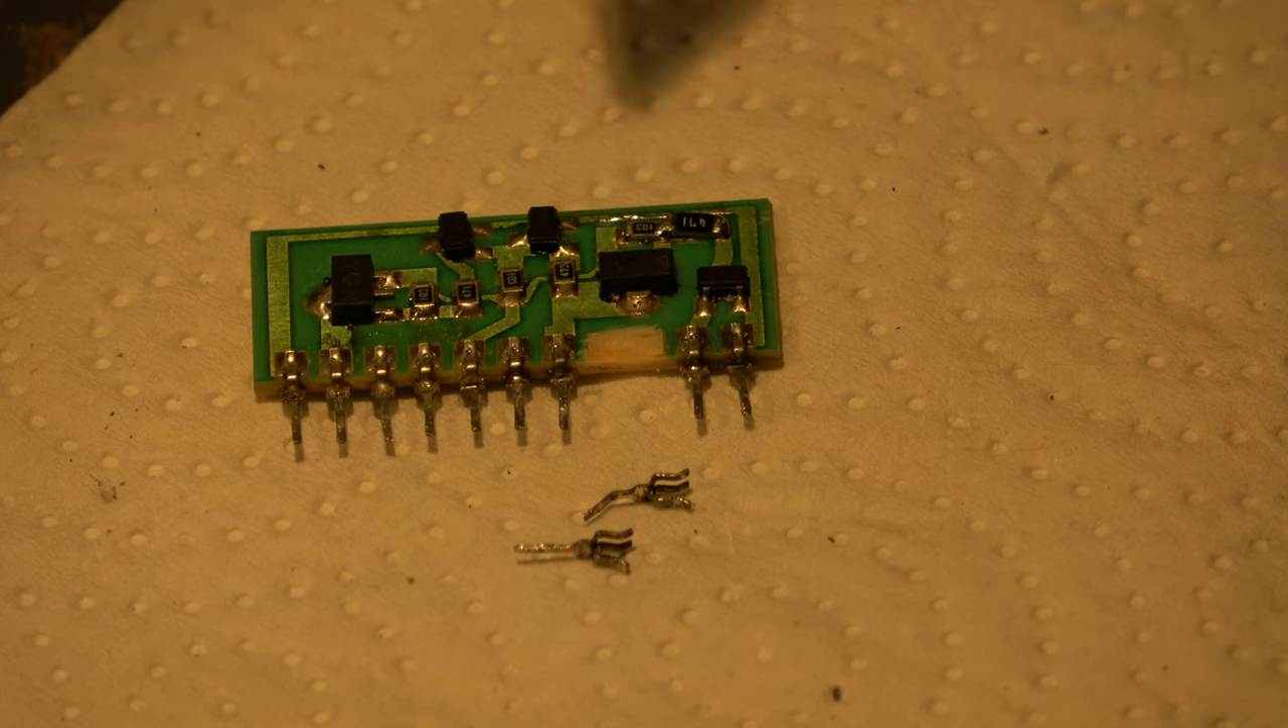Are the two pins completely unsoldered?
Yes.